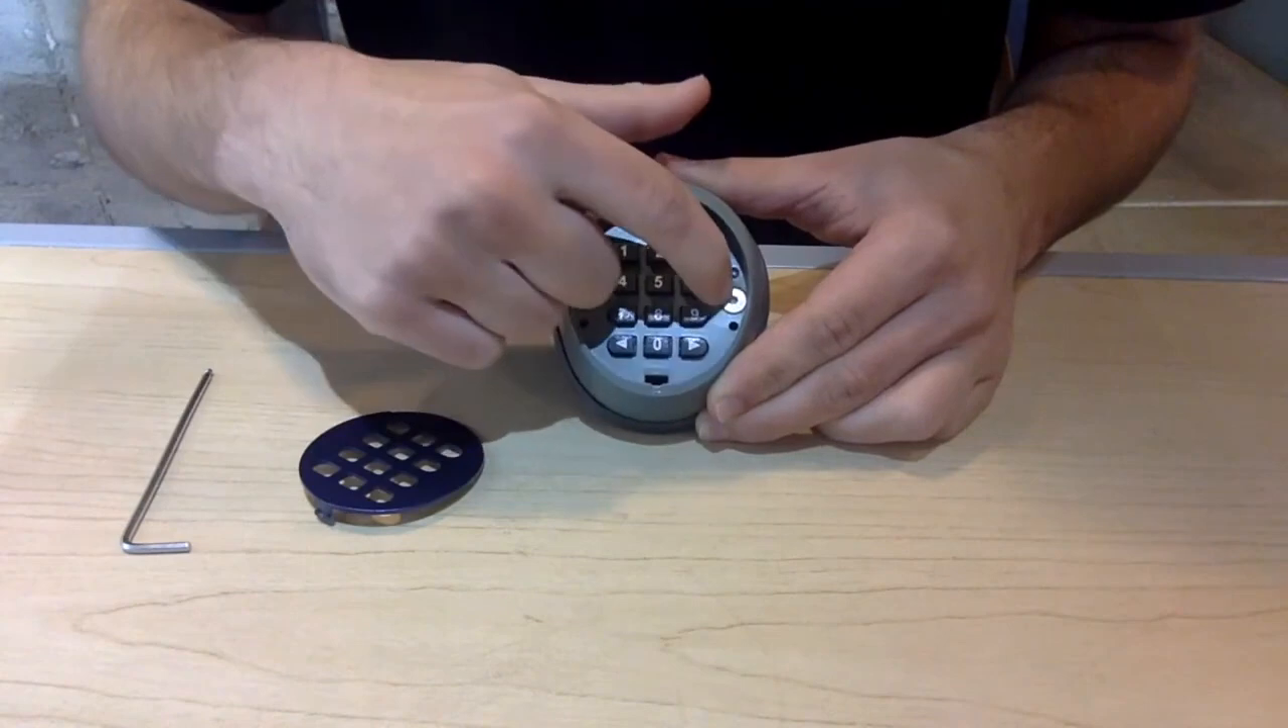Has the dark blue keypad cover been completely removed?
Yes.